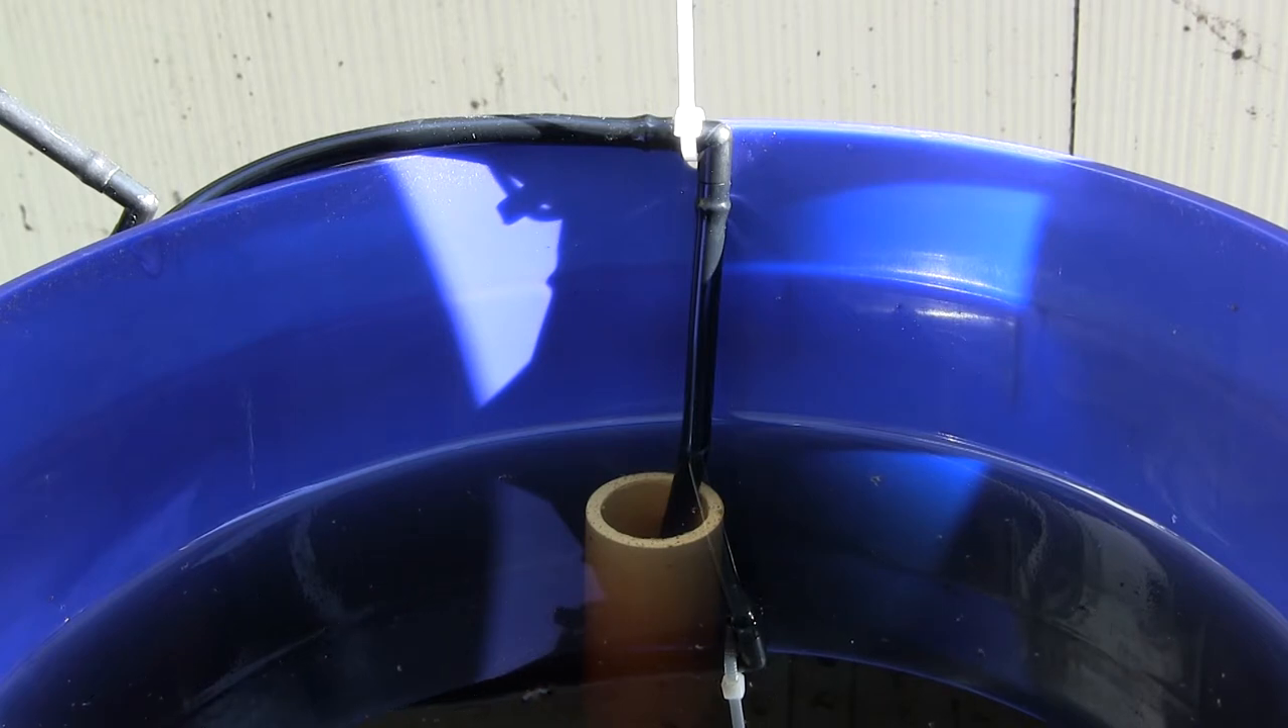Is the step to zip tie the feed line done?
Yes.